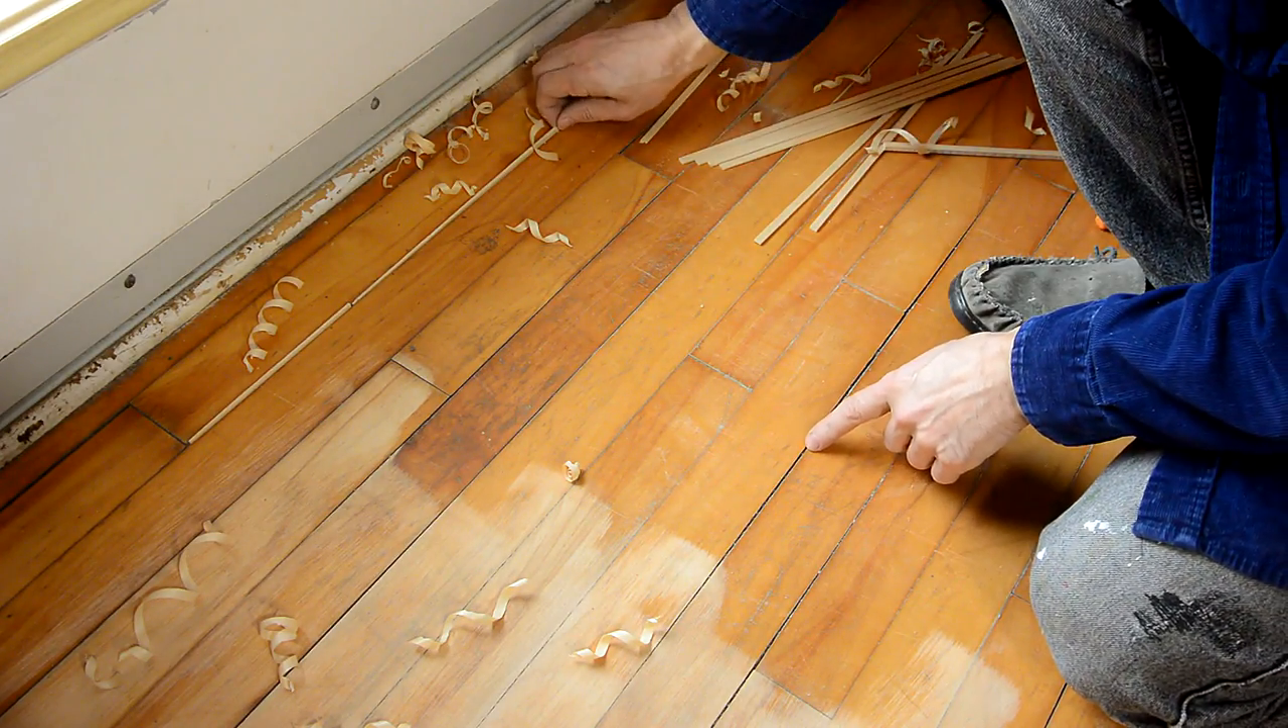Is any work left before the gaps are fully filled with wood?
Yes.